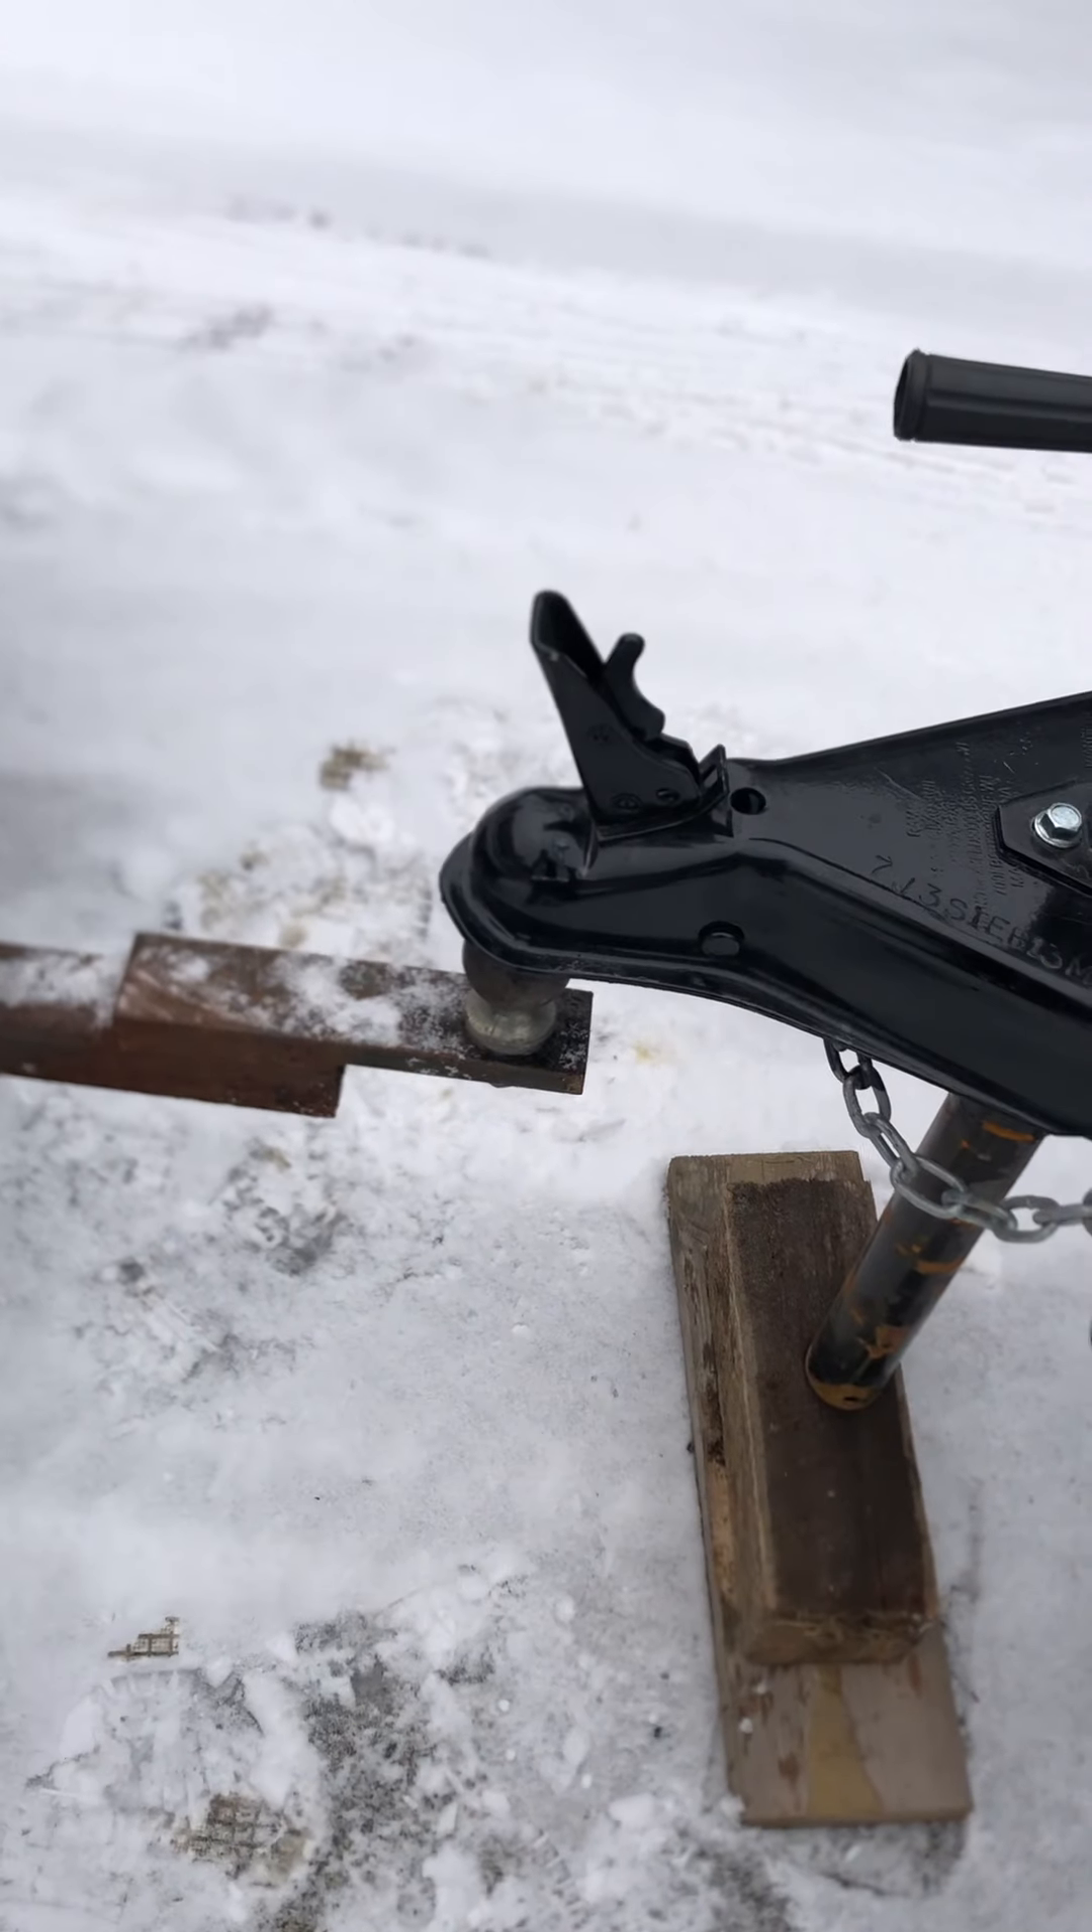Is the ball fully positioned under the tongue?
Yes.